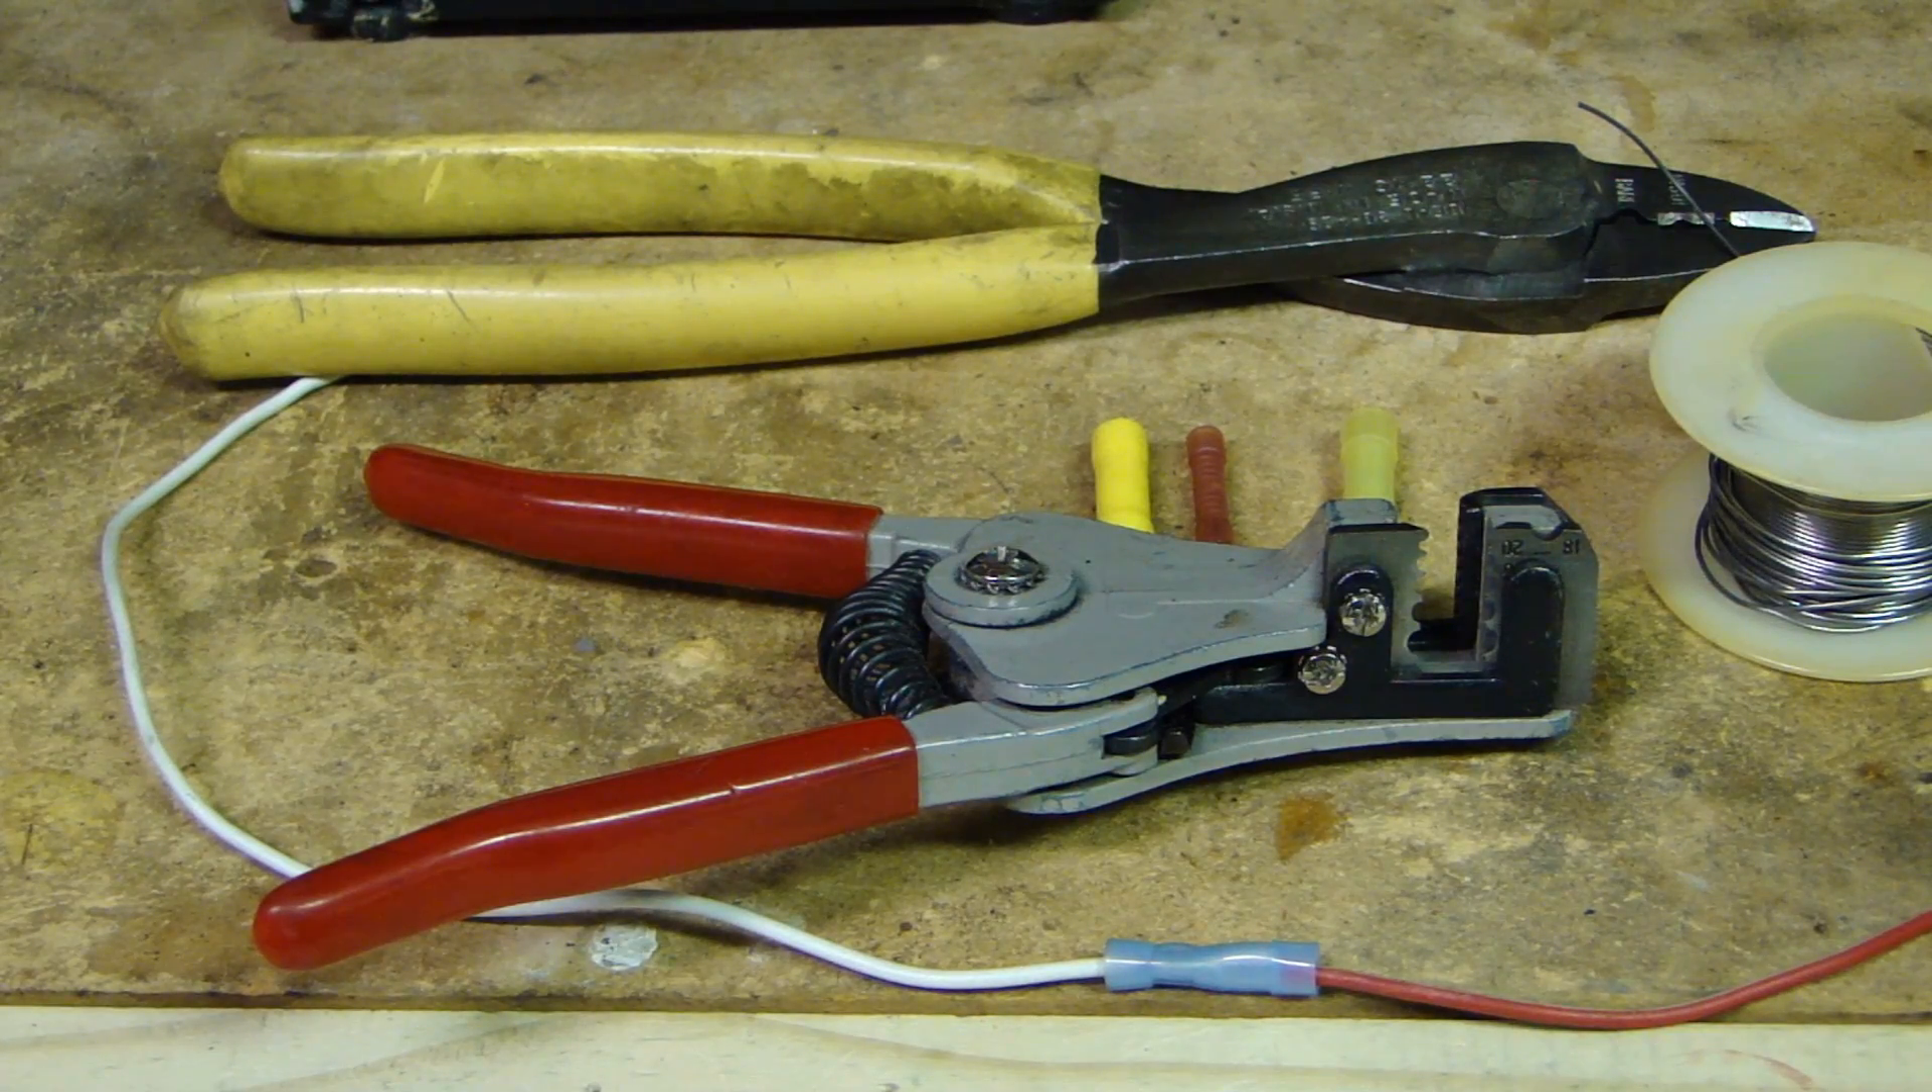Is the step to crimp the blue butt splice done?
Yes.